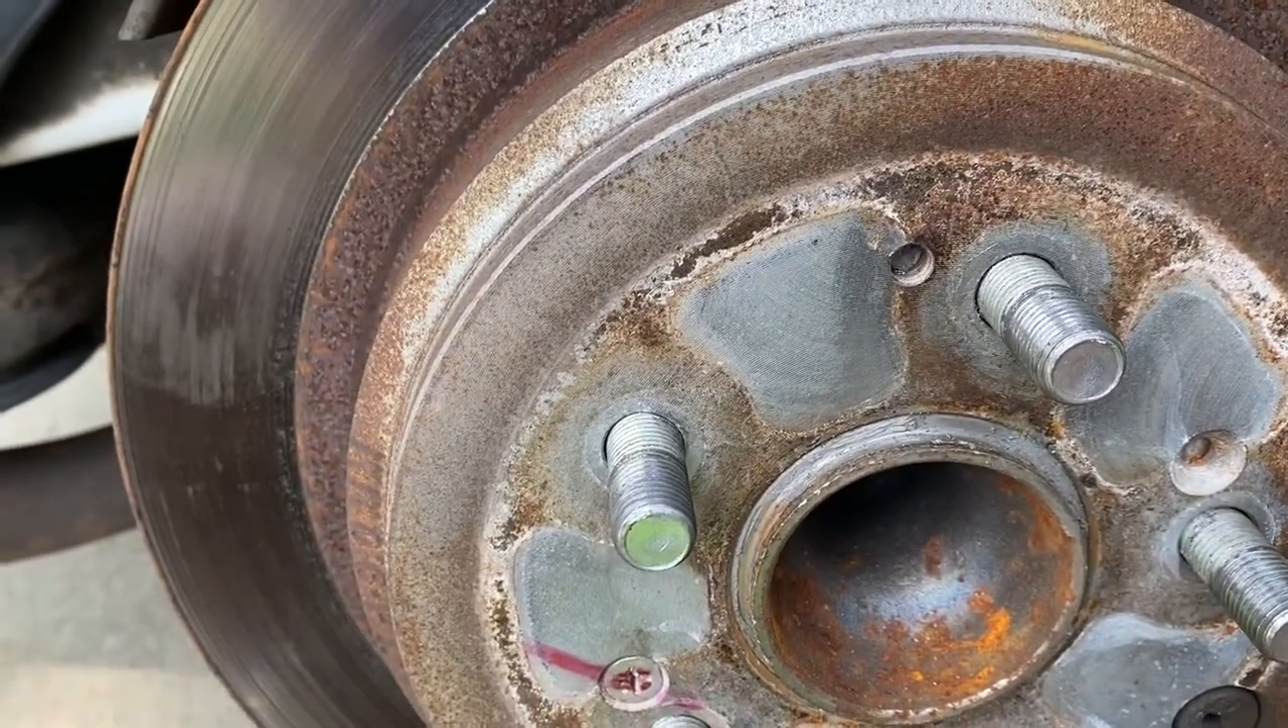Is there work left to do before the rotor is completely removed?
Yes.